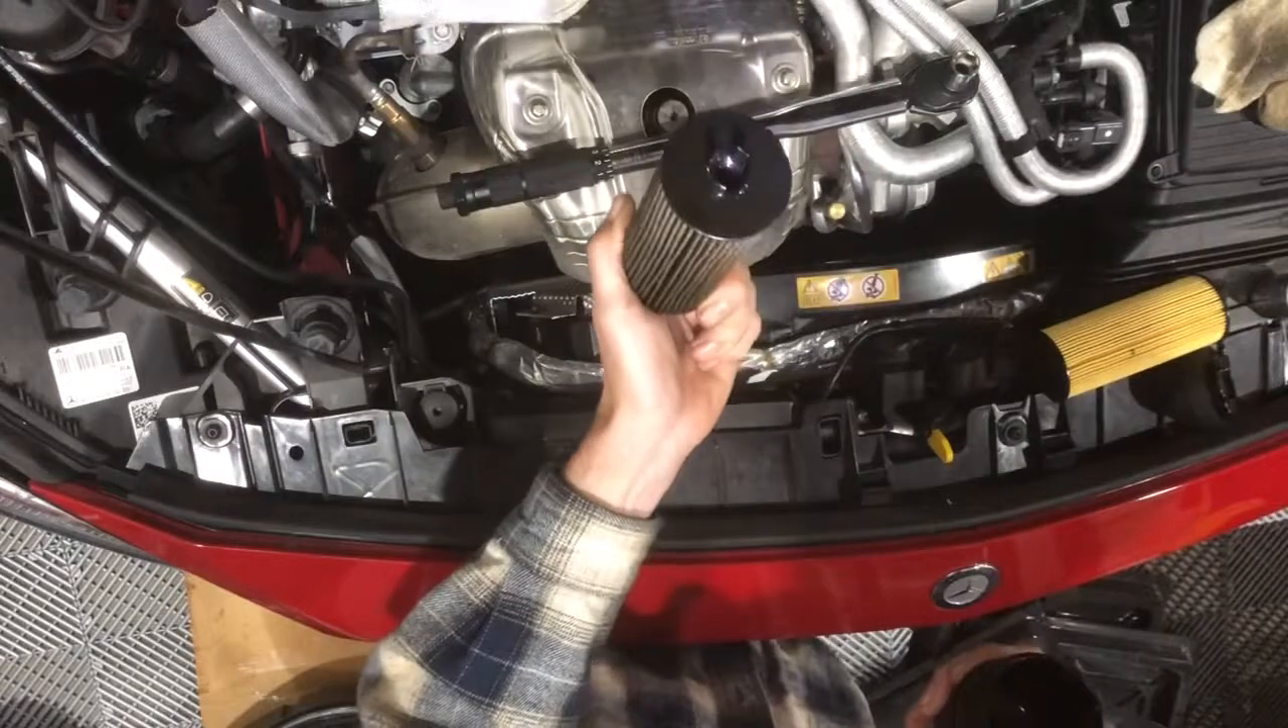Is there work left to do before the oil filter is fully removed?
No.